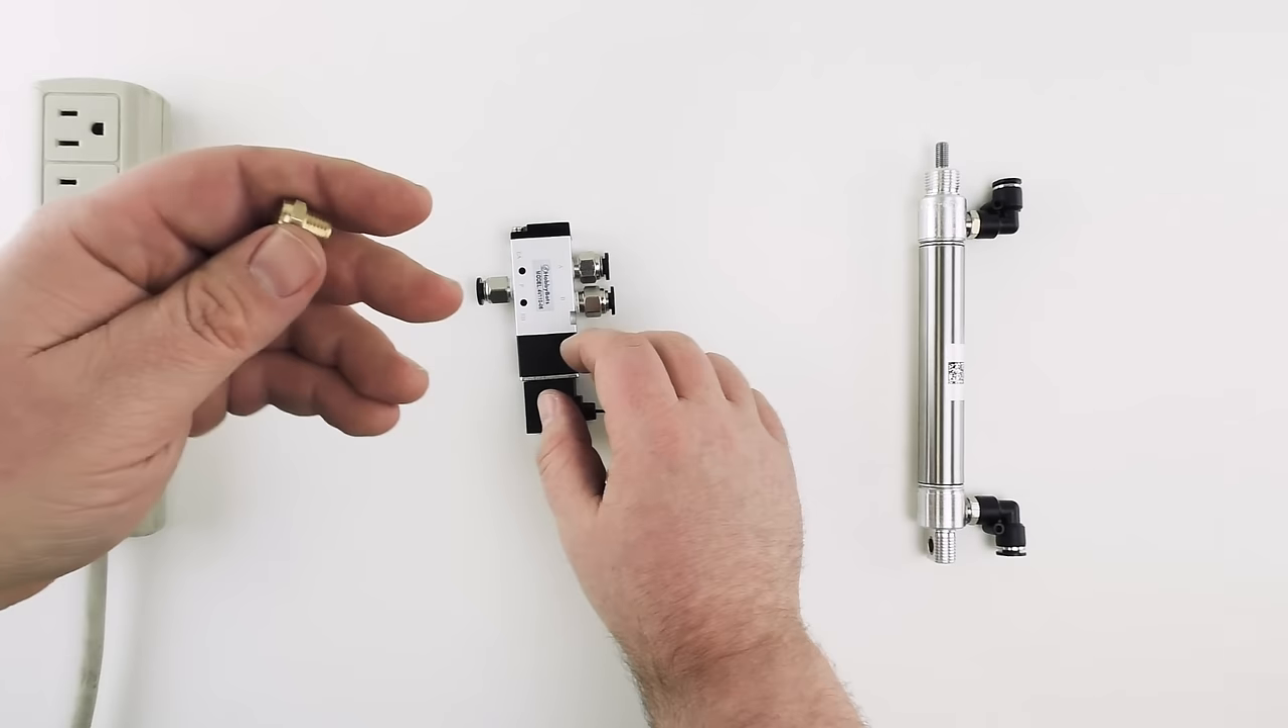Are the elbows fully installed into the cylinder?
Yes.